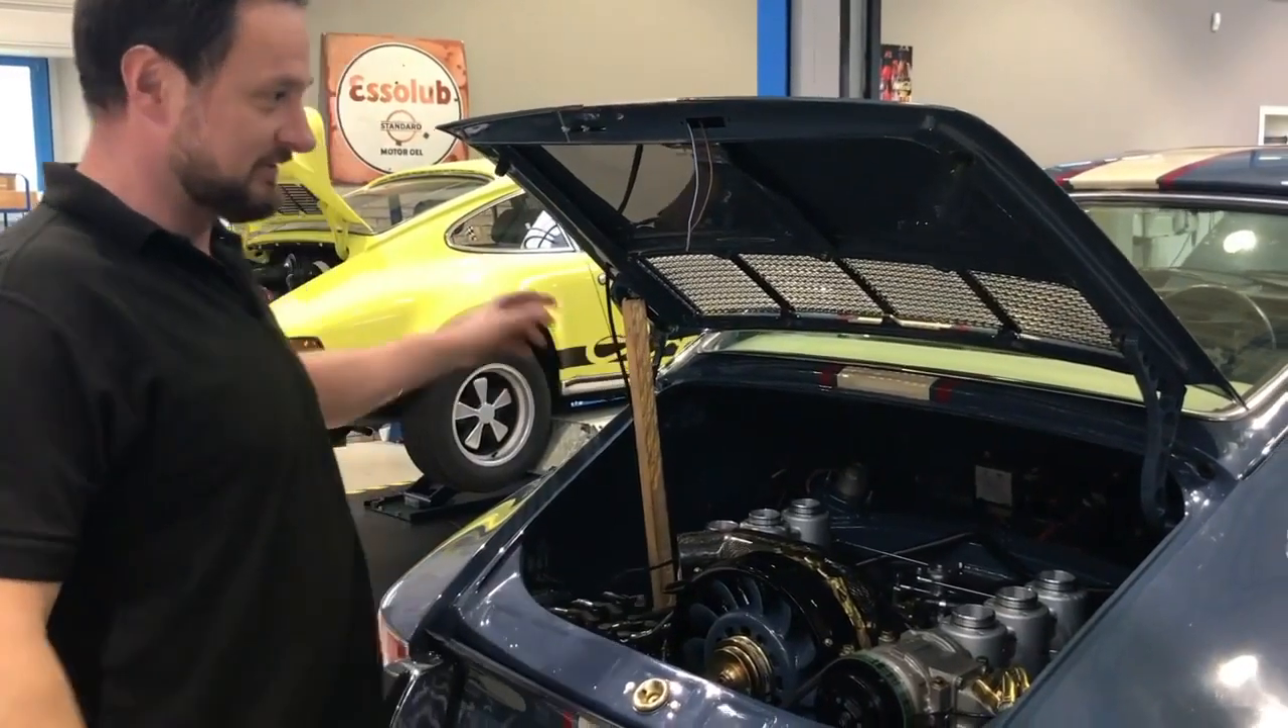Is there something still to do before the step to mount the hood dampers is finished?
Yes.